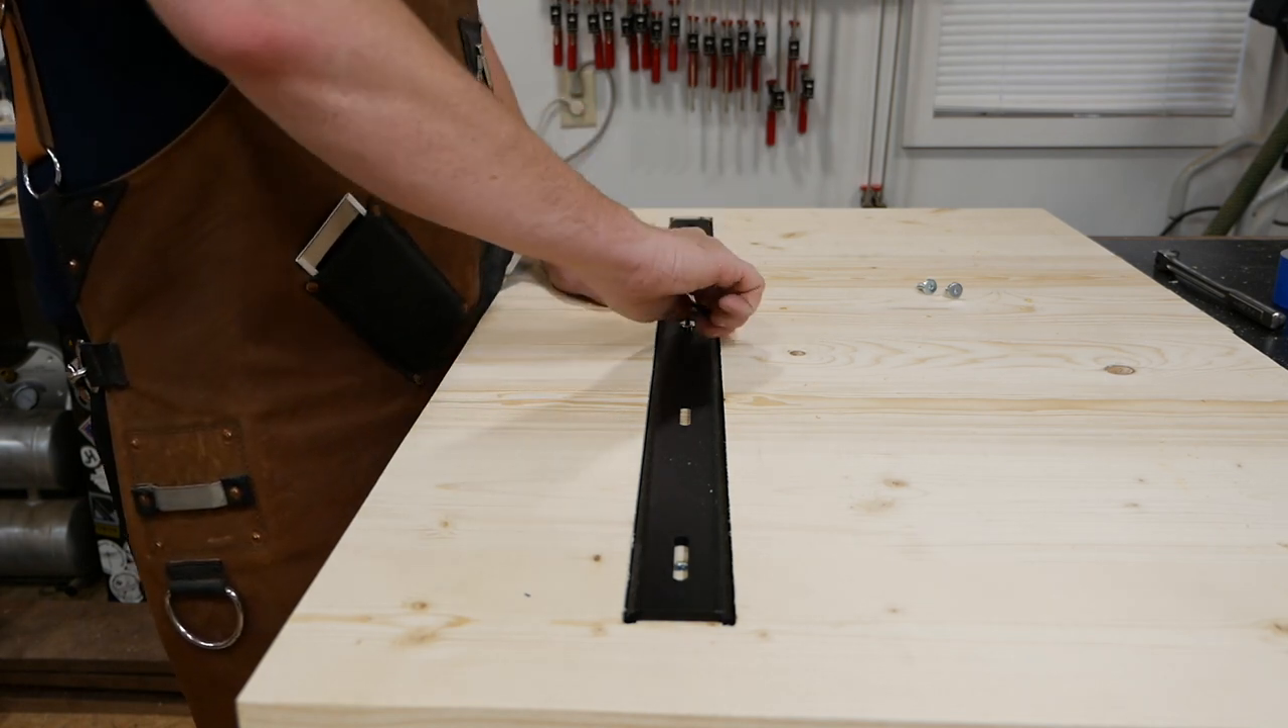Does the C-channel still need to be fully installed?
Yes.